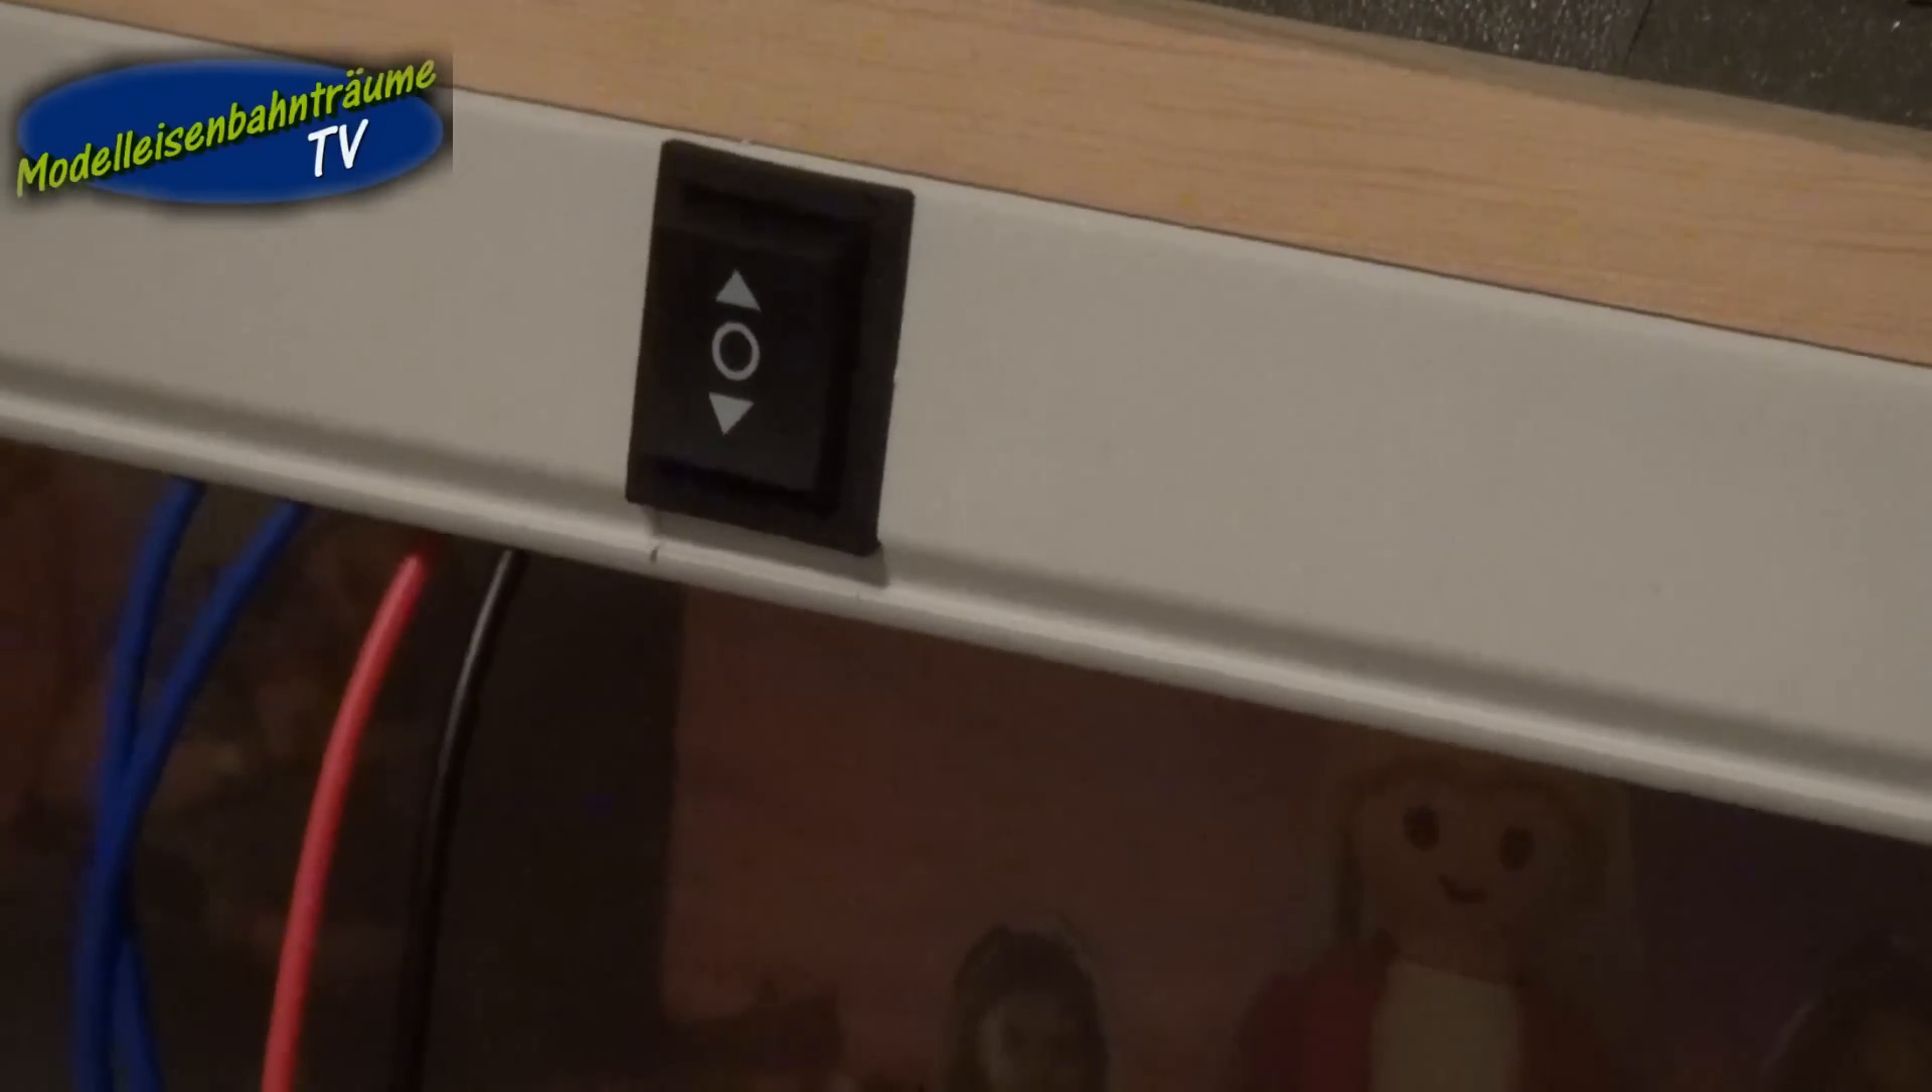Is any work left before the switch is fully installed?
No.